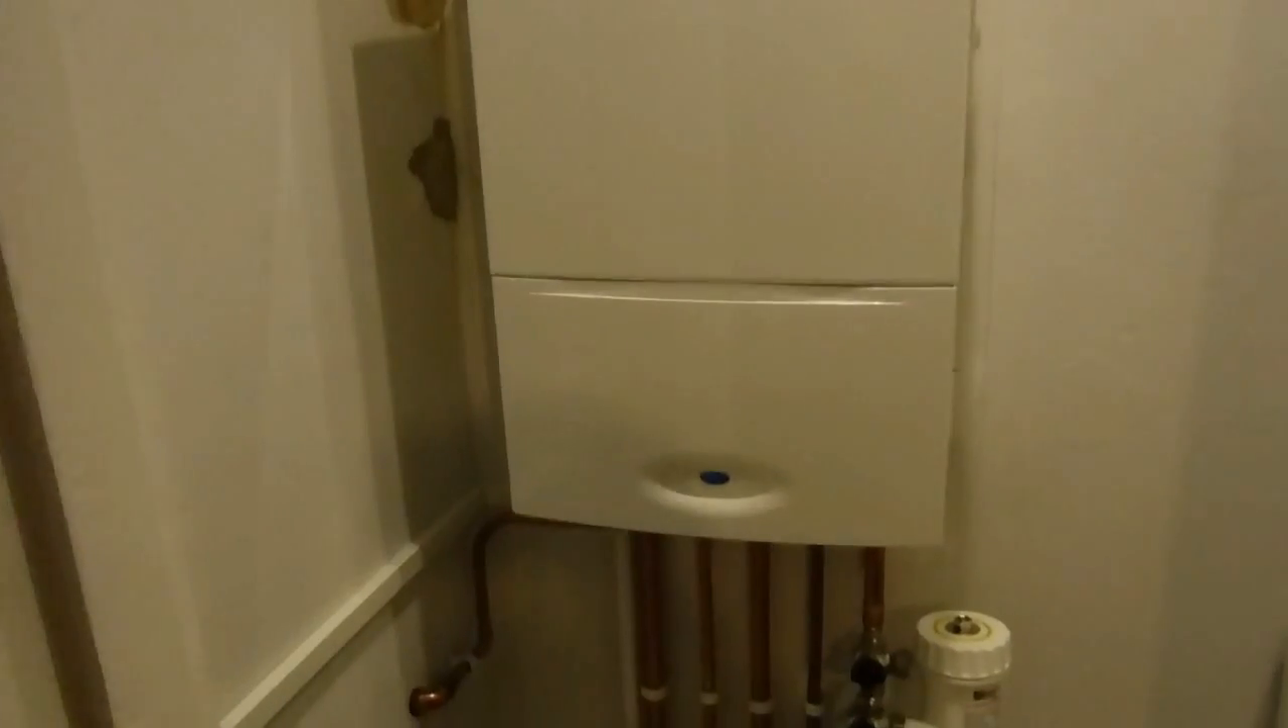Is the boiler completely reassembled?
Yes.